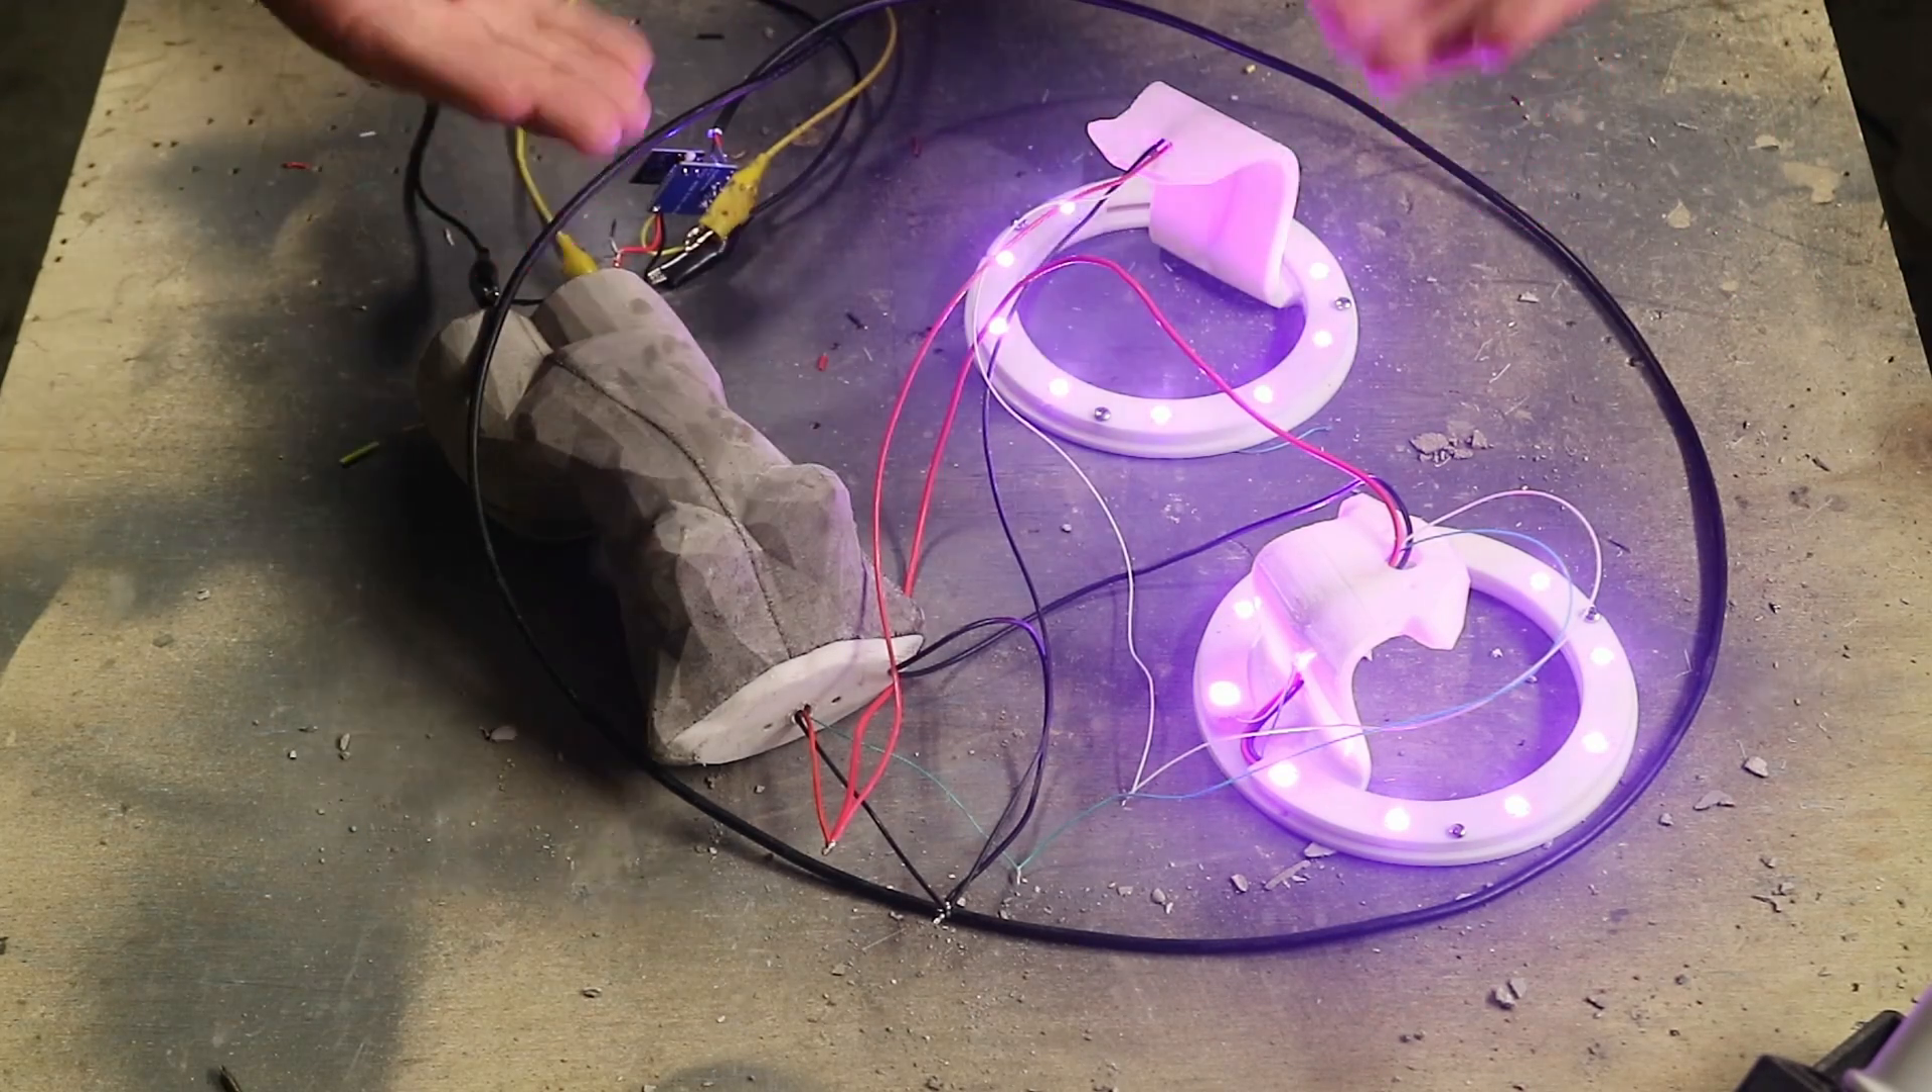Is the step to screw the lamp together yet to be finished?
Yes.